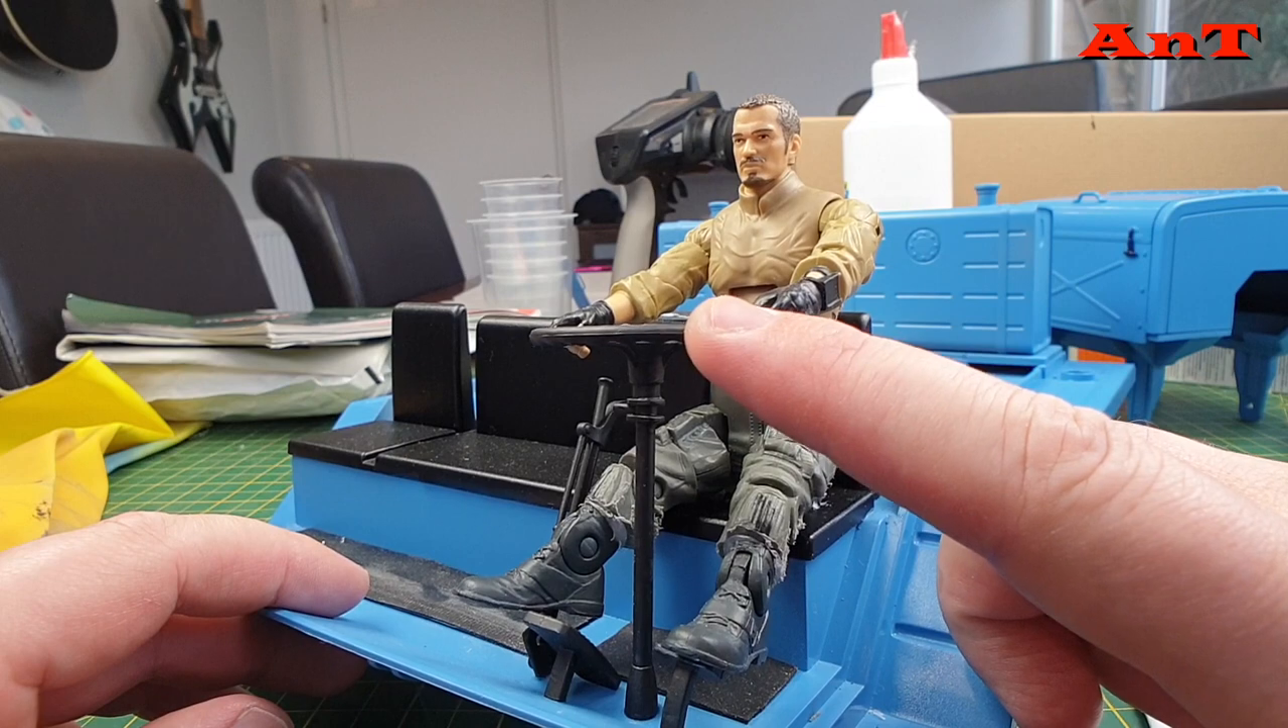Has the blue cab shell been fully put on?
No.